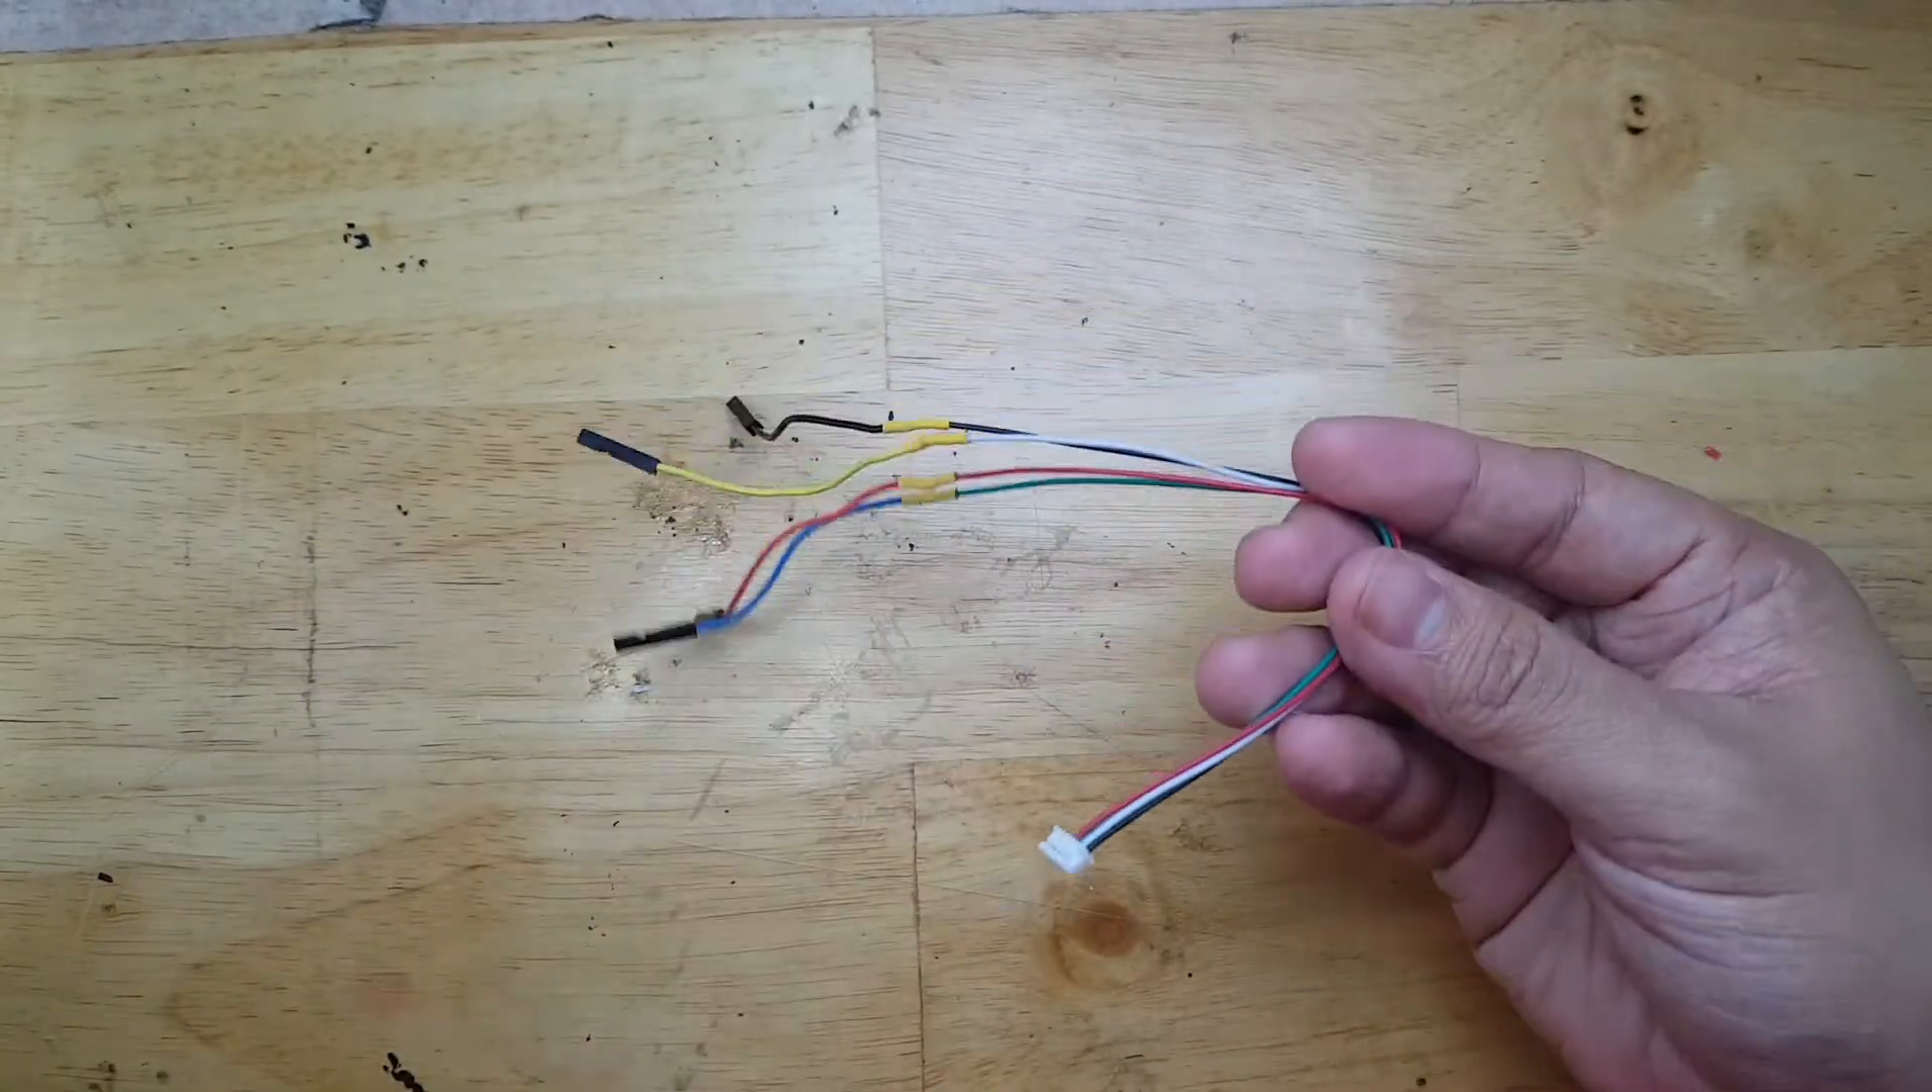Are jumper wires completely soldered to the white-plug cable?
Yes.